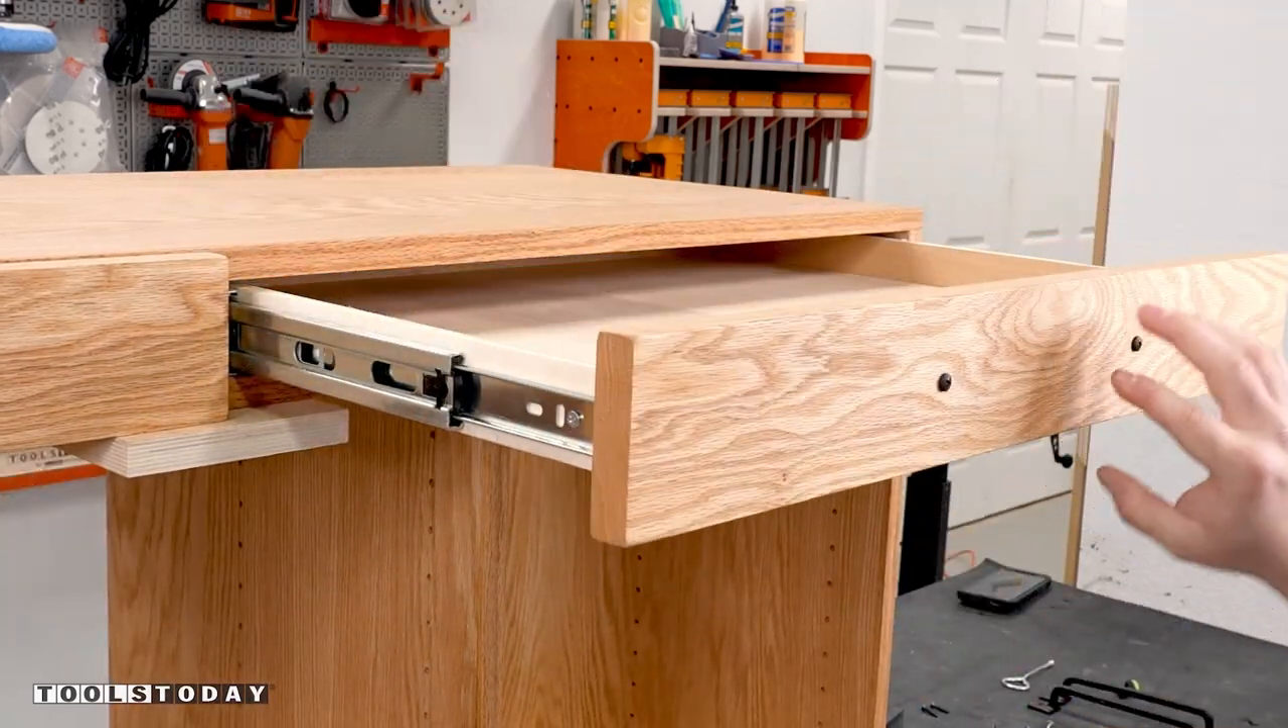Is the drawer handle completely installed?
No.